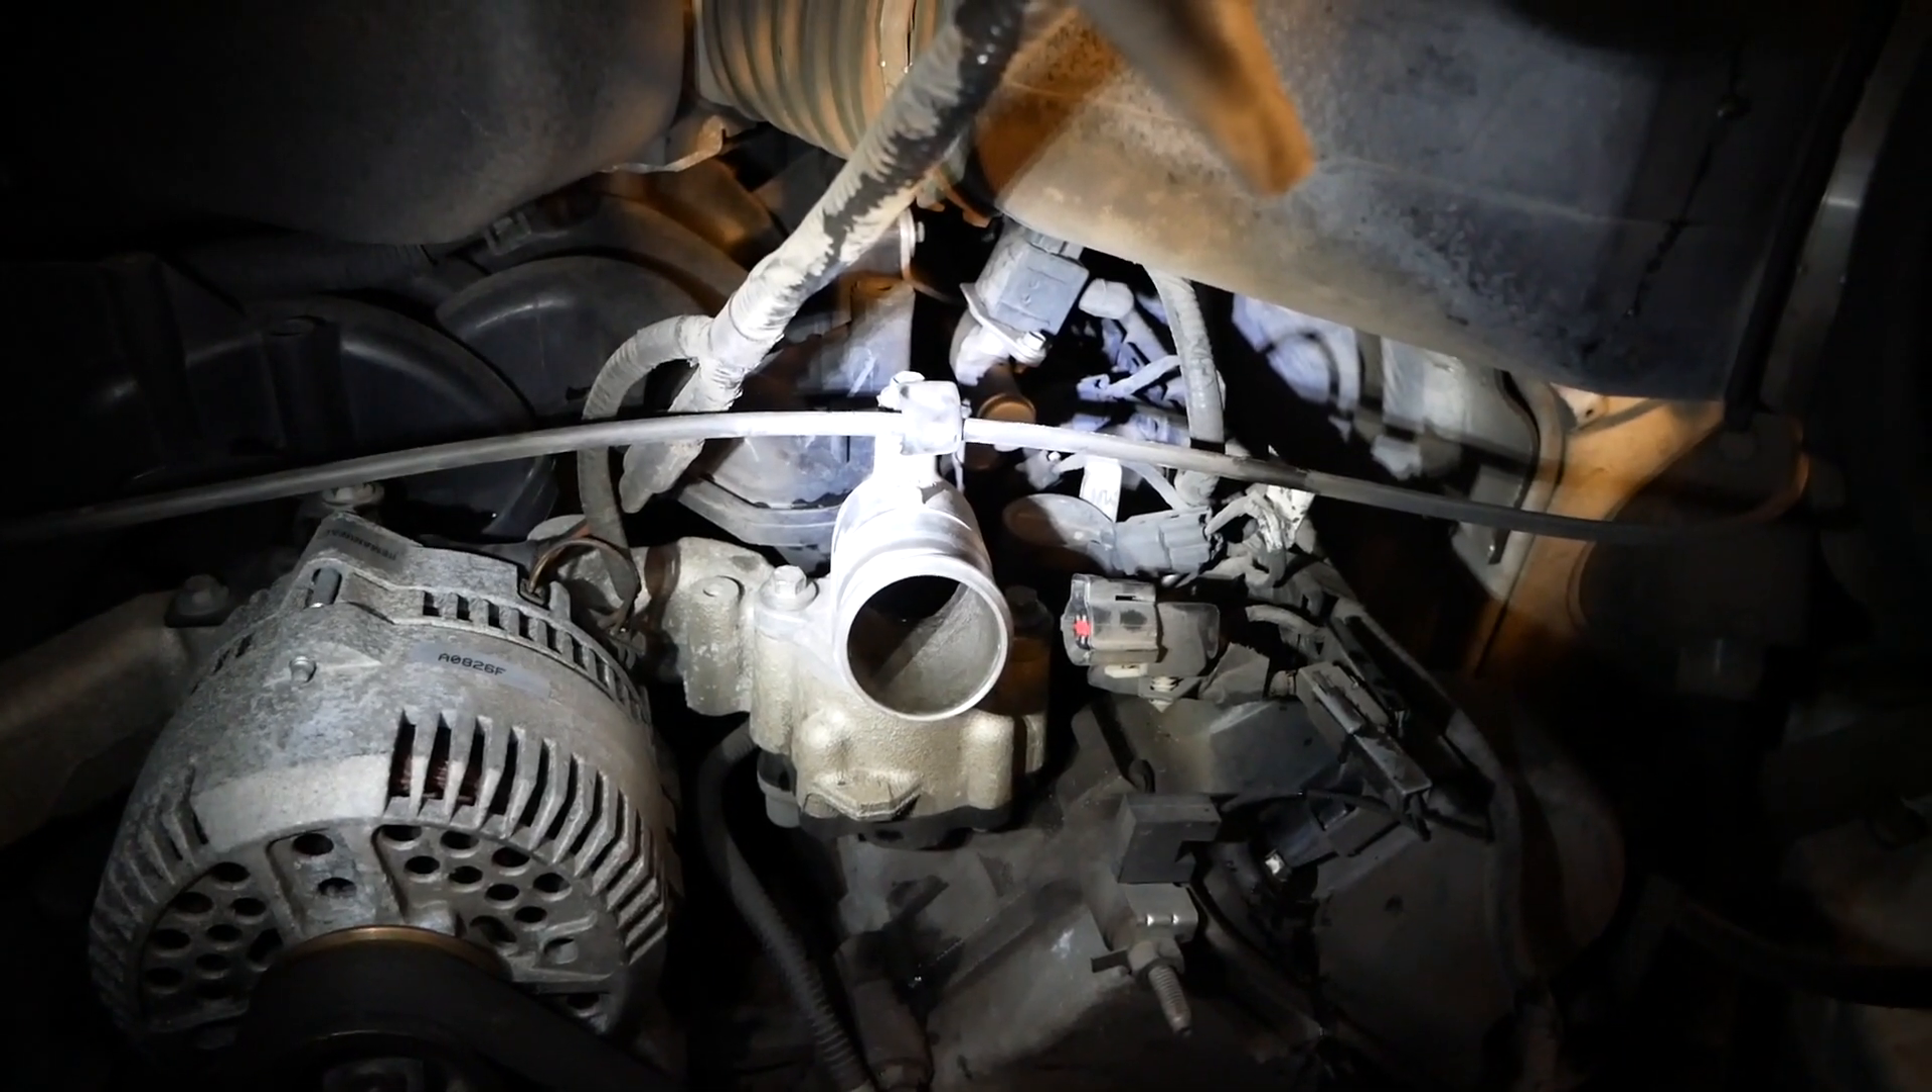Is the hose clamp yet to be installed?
Yes.